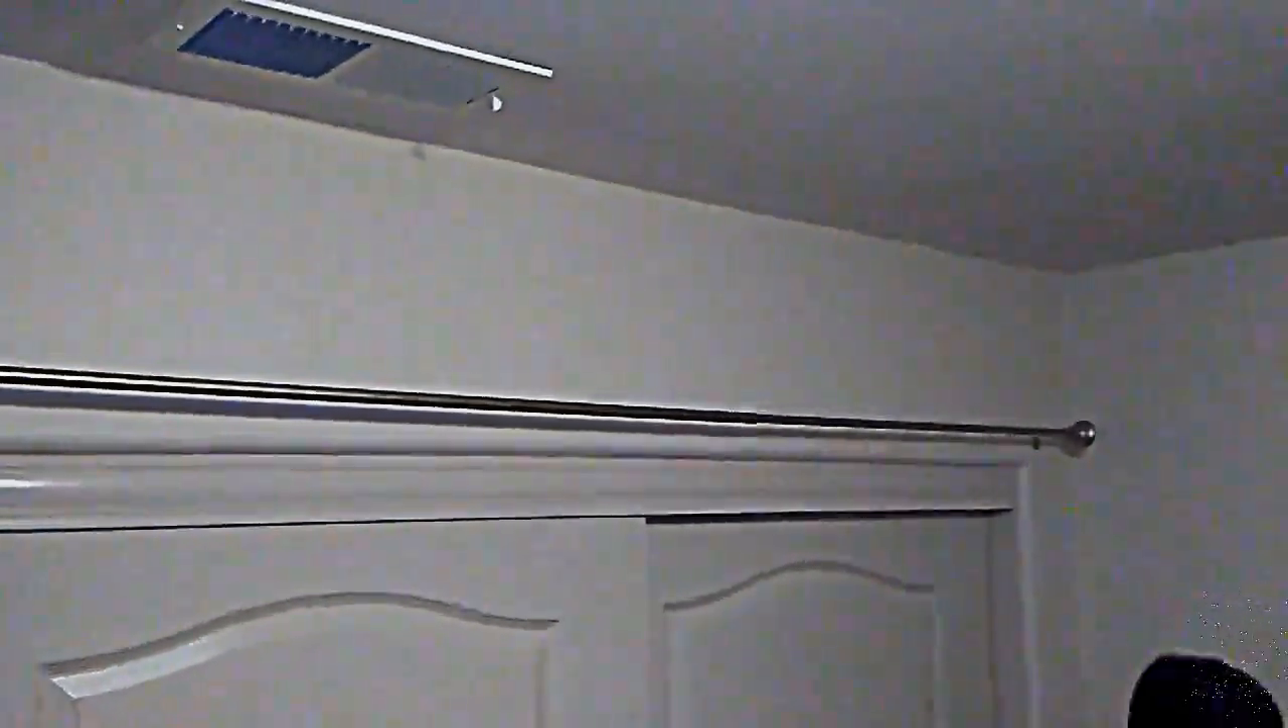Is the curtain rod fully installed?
Yes.